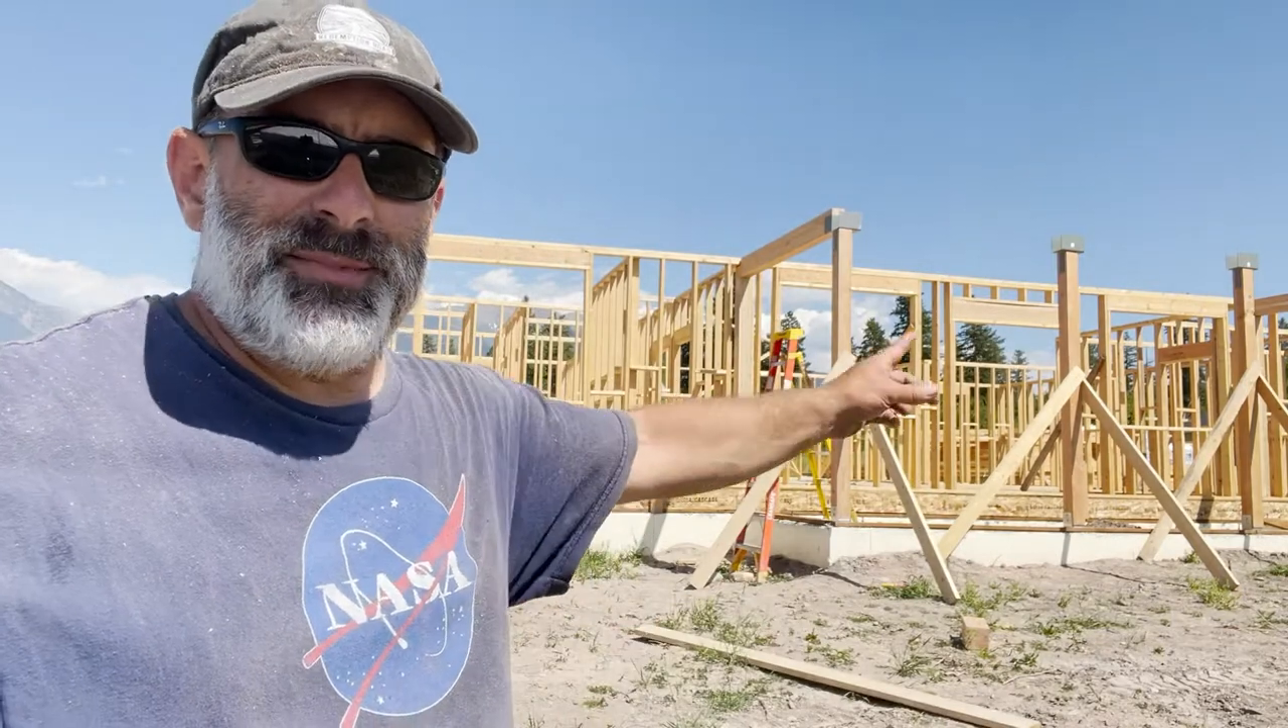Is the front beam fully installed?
No.